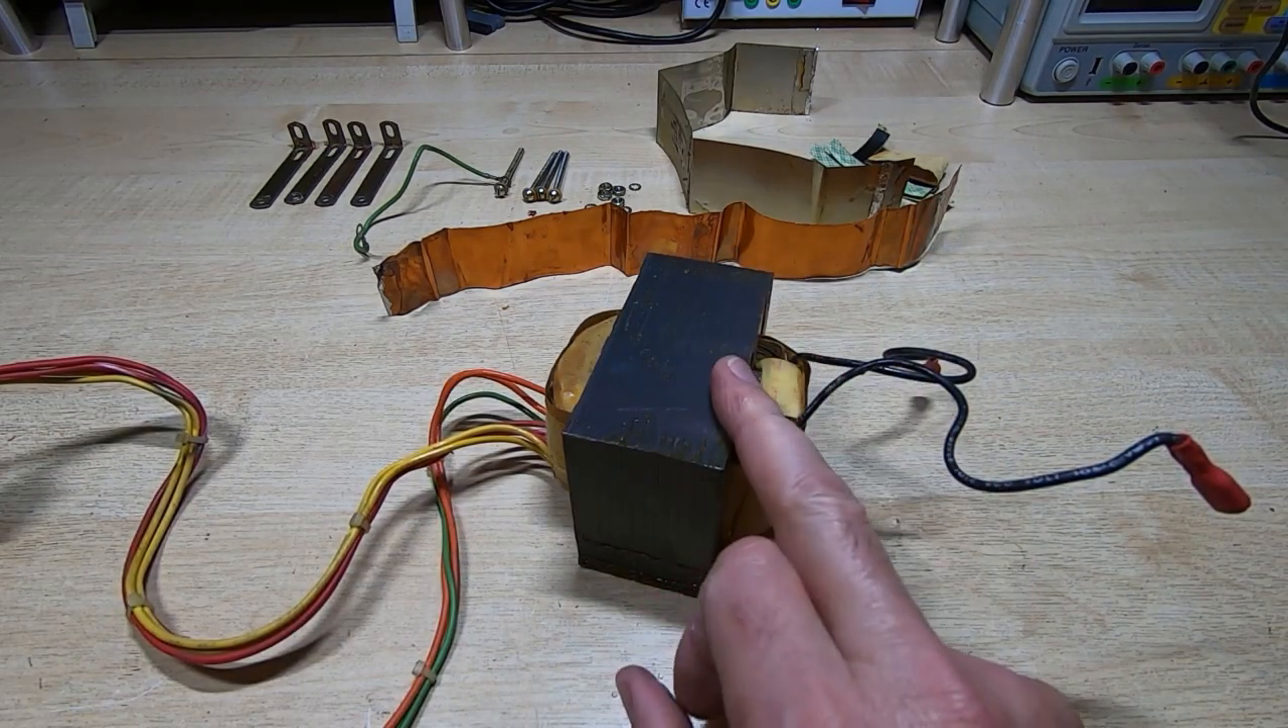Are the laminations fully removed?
No.